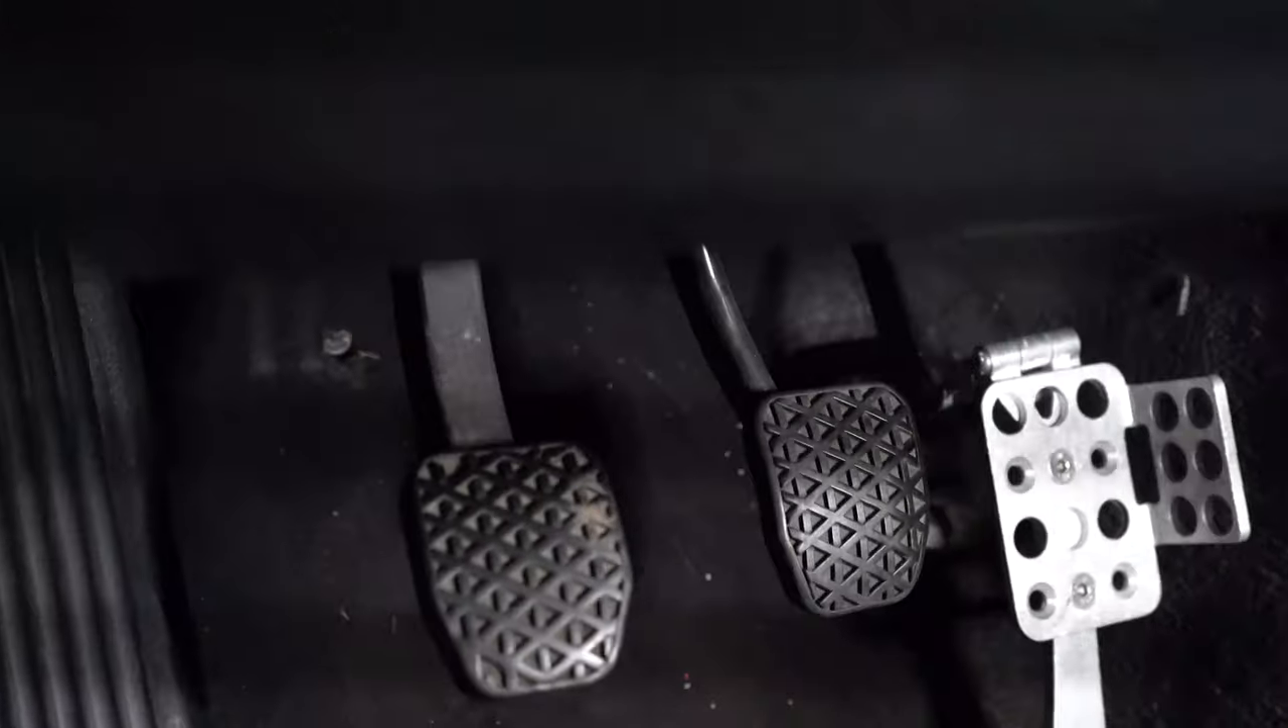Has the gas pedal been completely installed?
Yes.